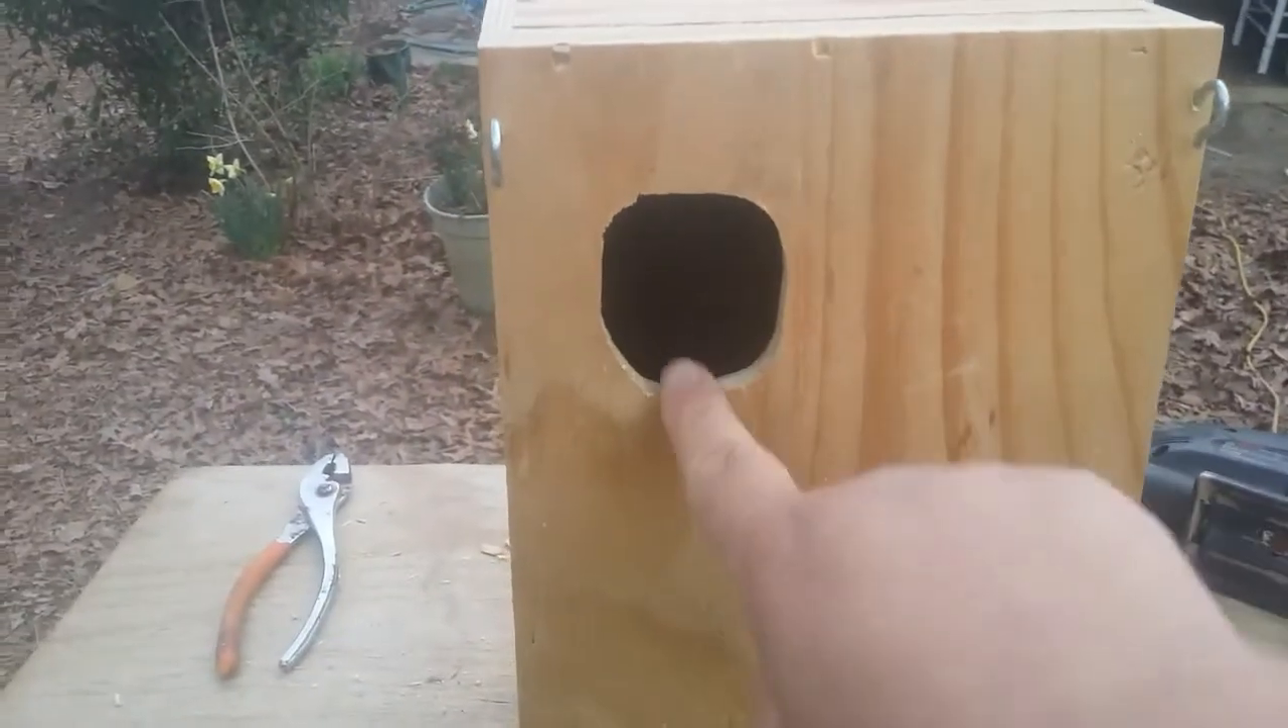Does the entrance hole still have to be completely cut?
No.